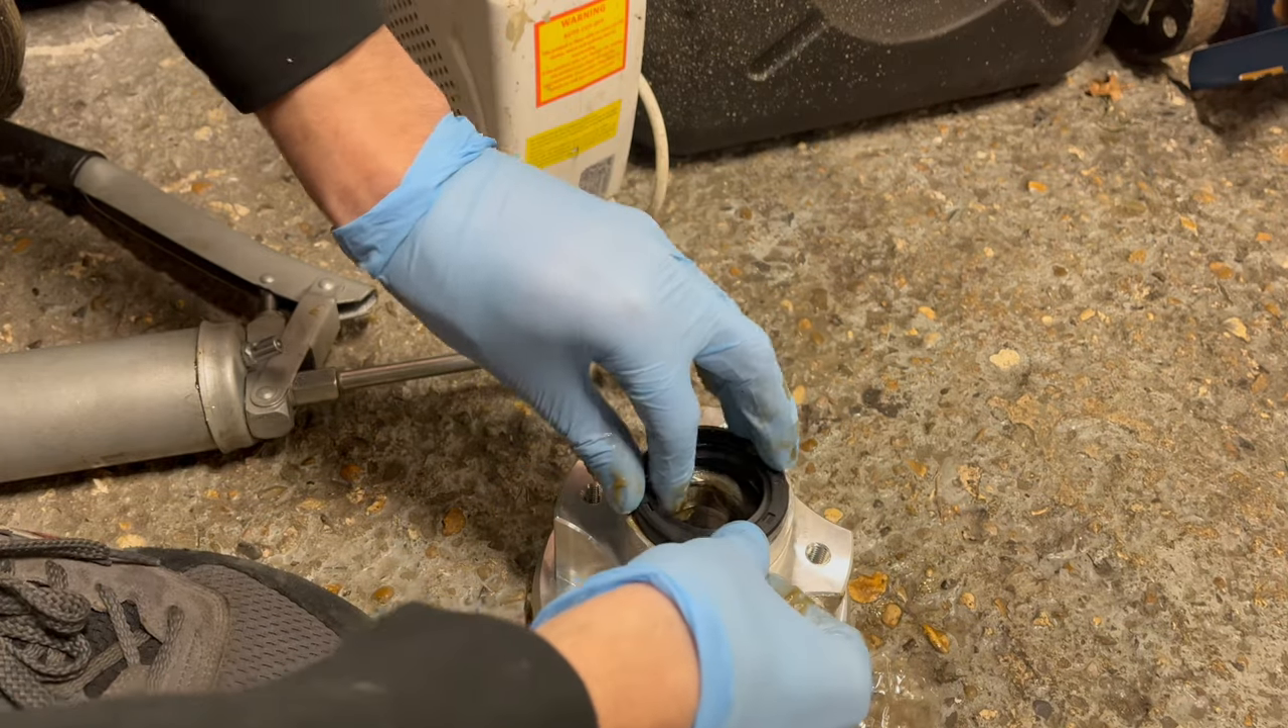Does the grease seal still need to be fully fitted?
Yes.